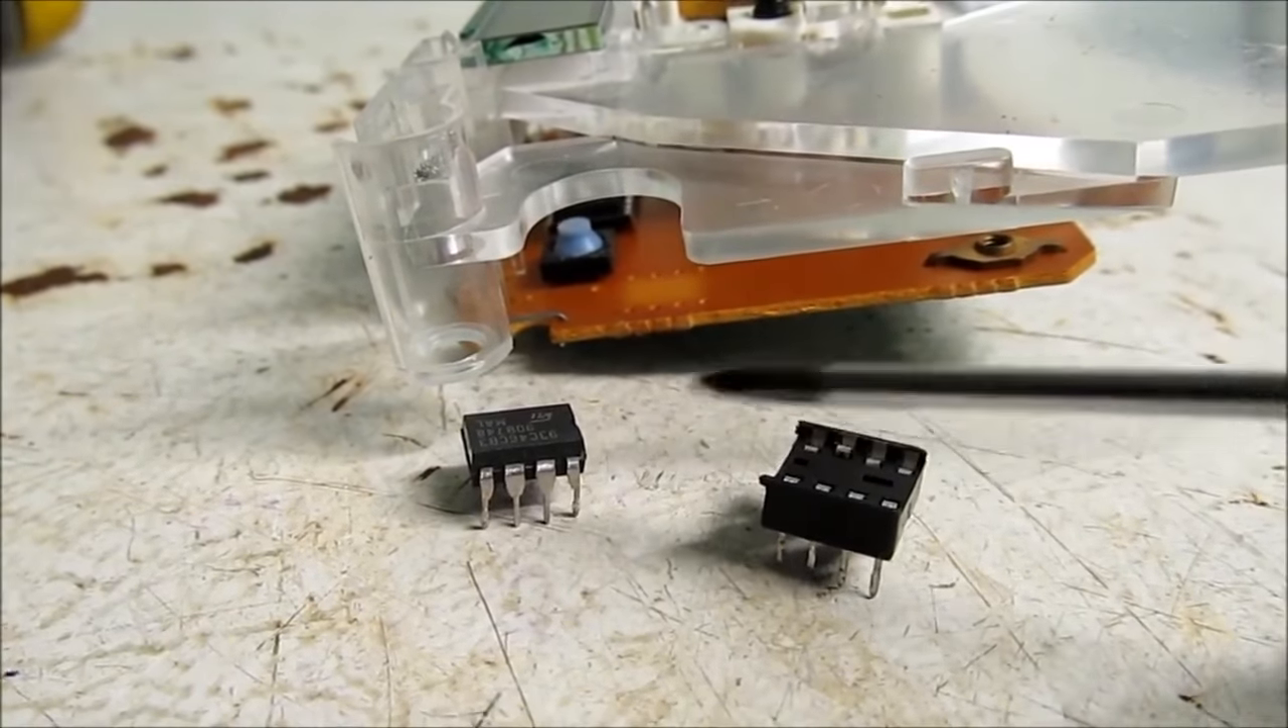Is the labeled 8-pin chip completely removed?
Yes.